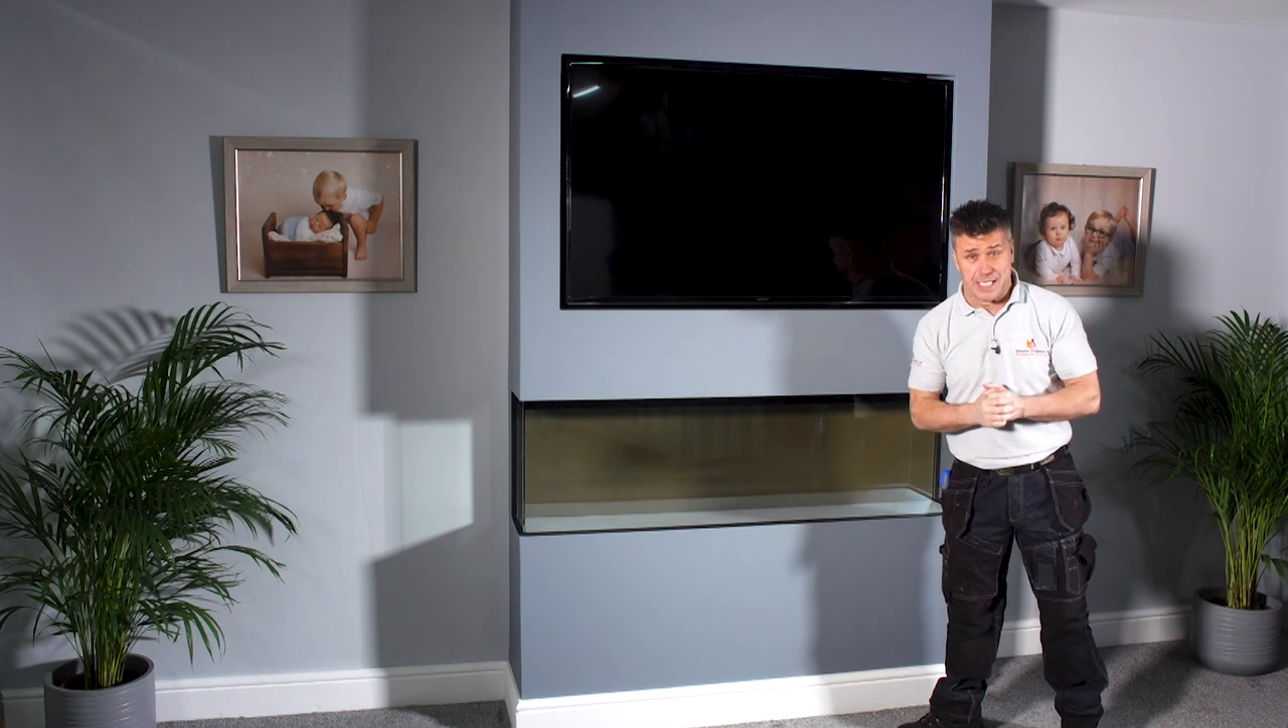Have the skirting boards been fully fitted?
Yes.